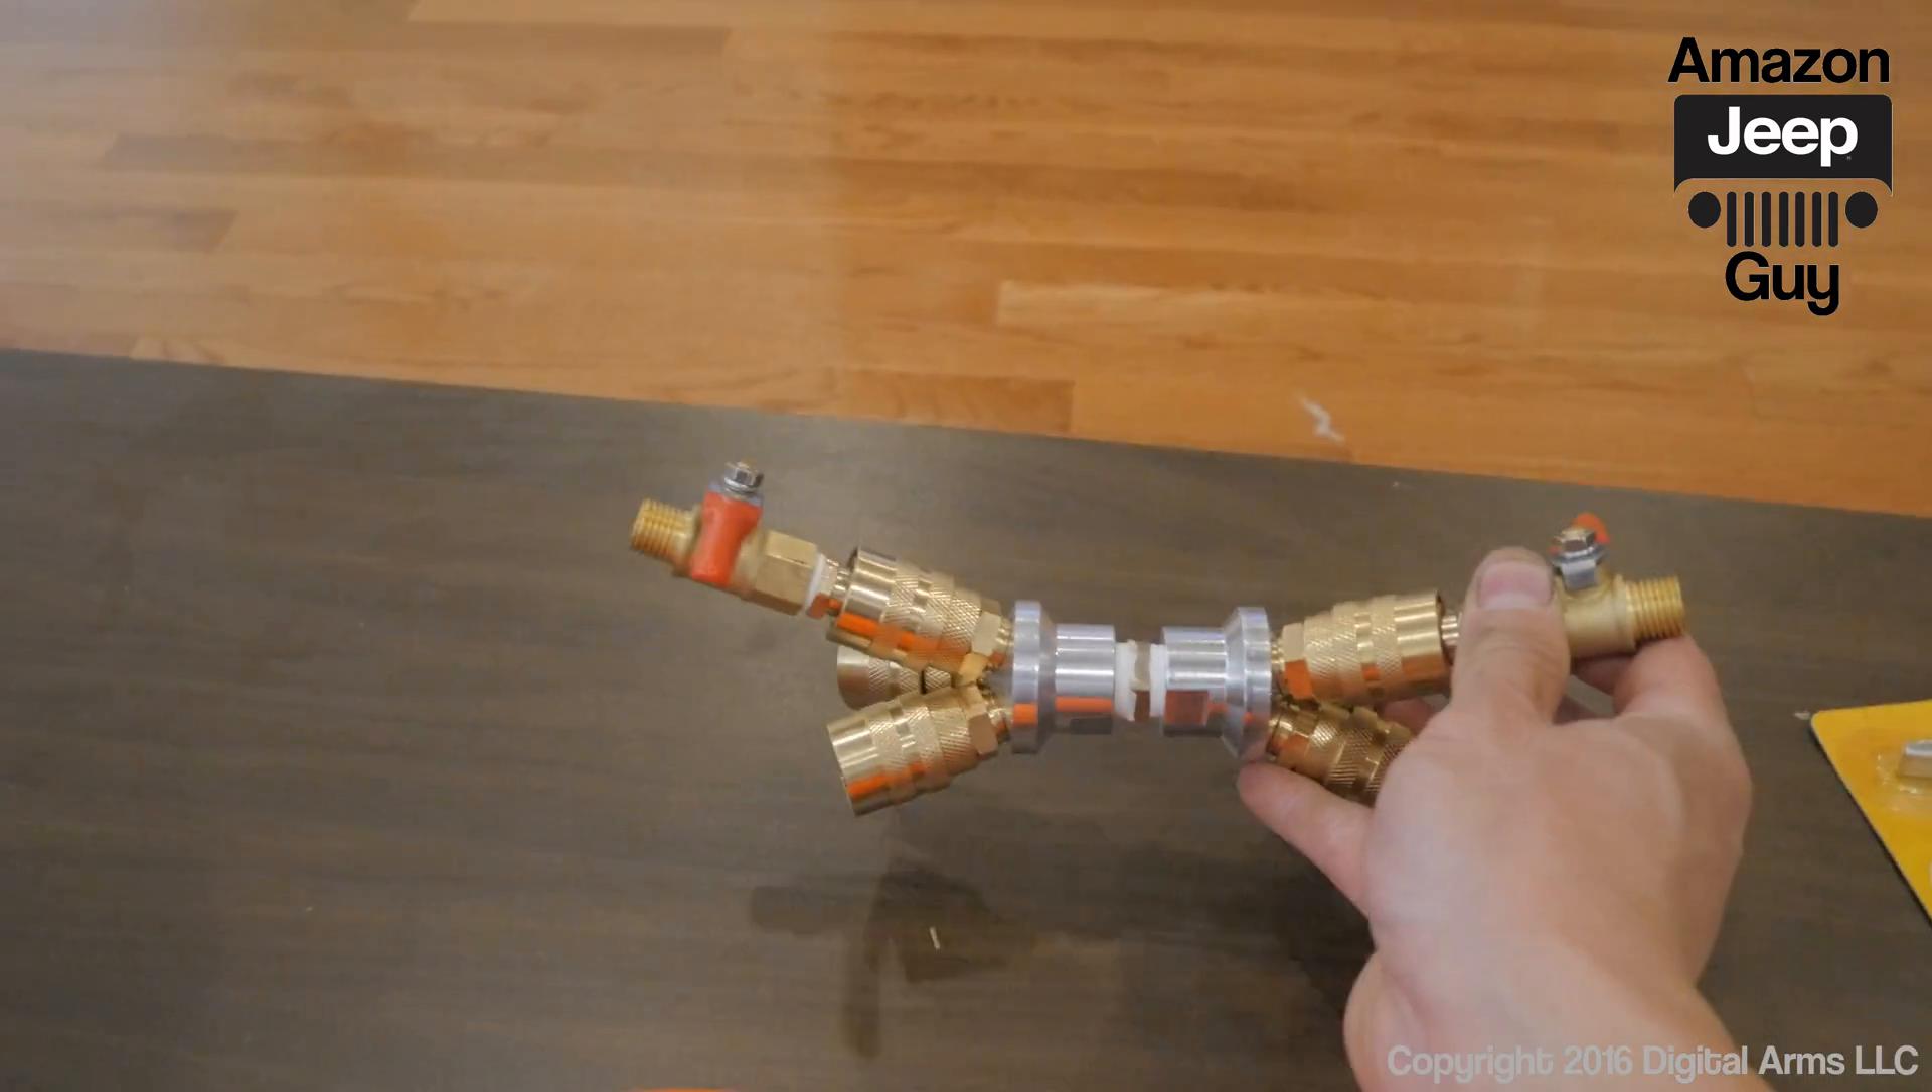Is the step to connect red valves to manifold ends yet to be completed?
No.